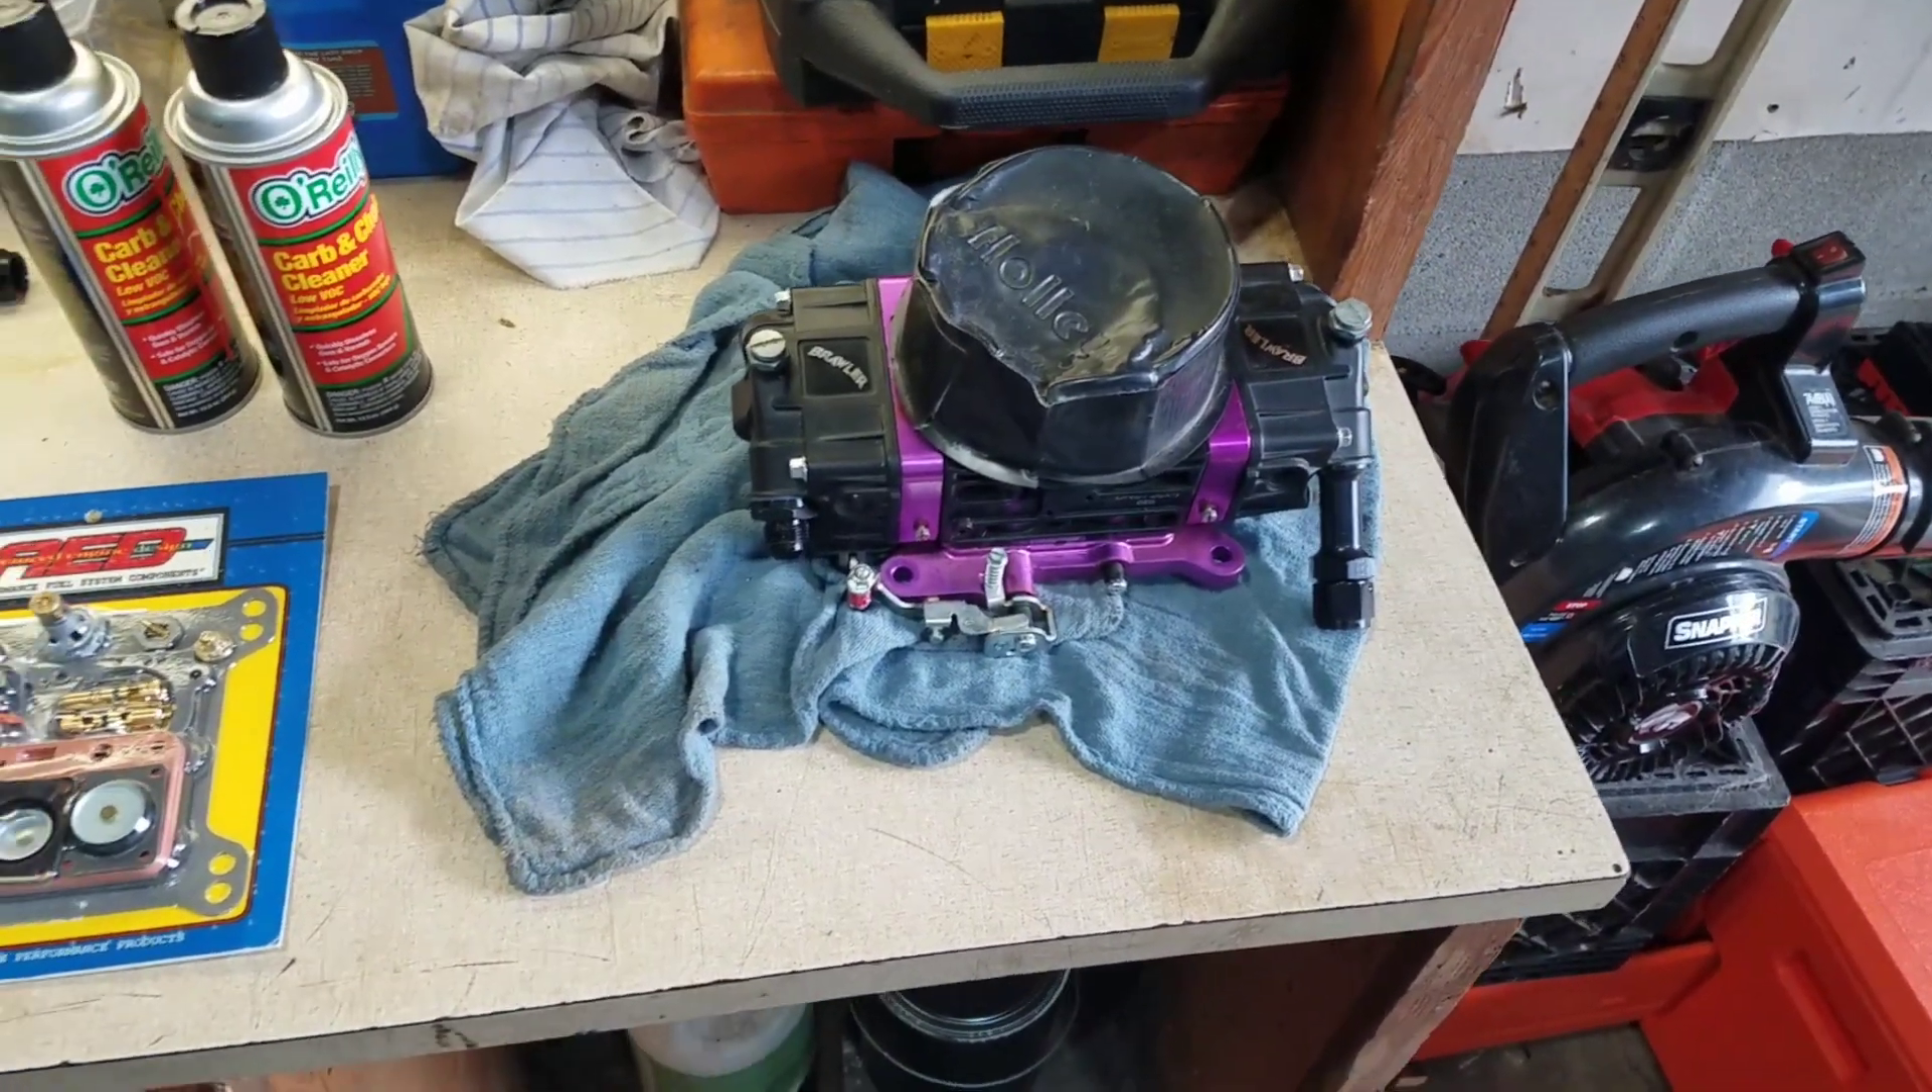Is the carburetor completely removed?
Yes.